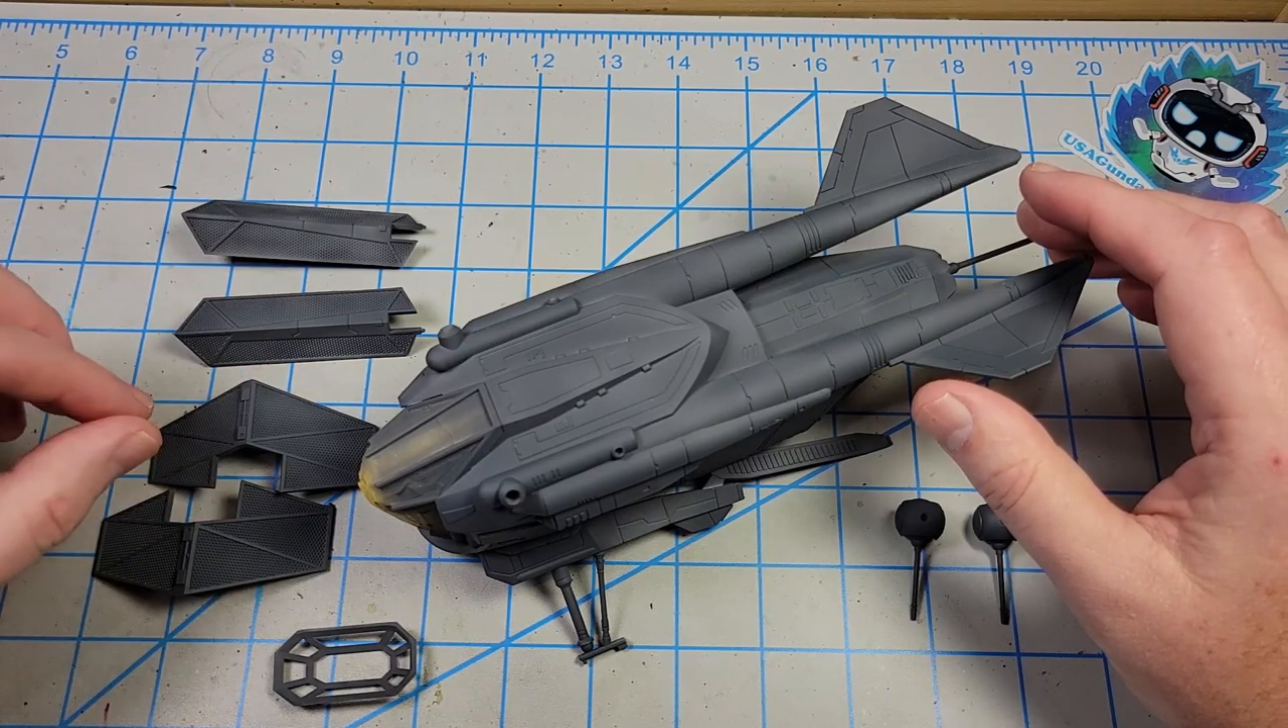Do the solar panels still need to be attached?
Yes.